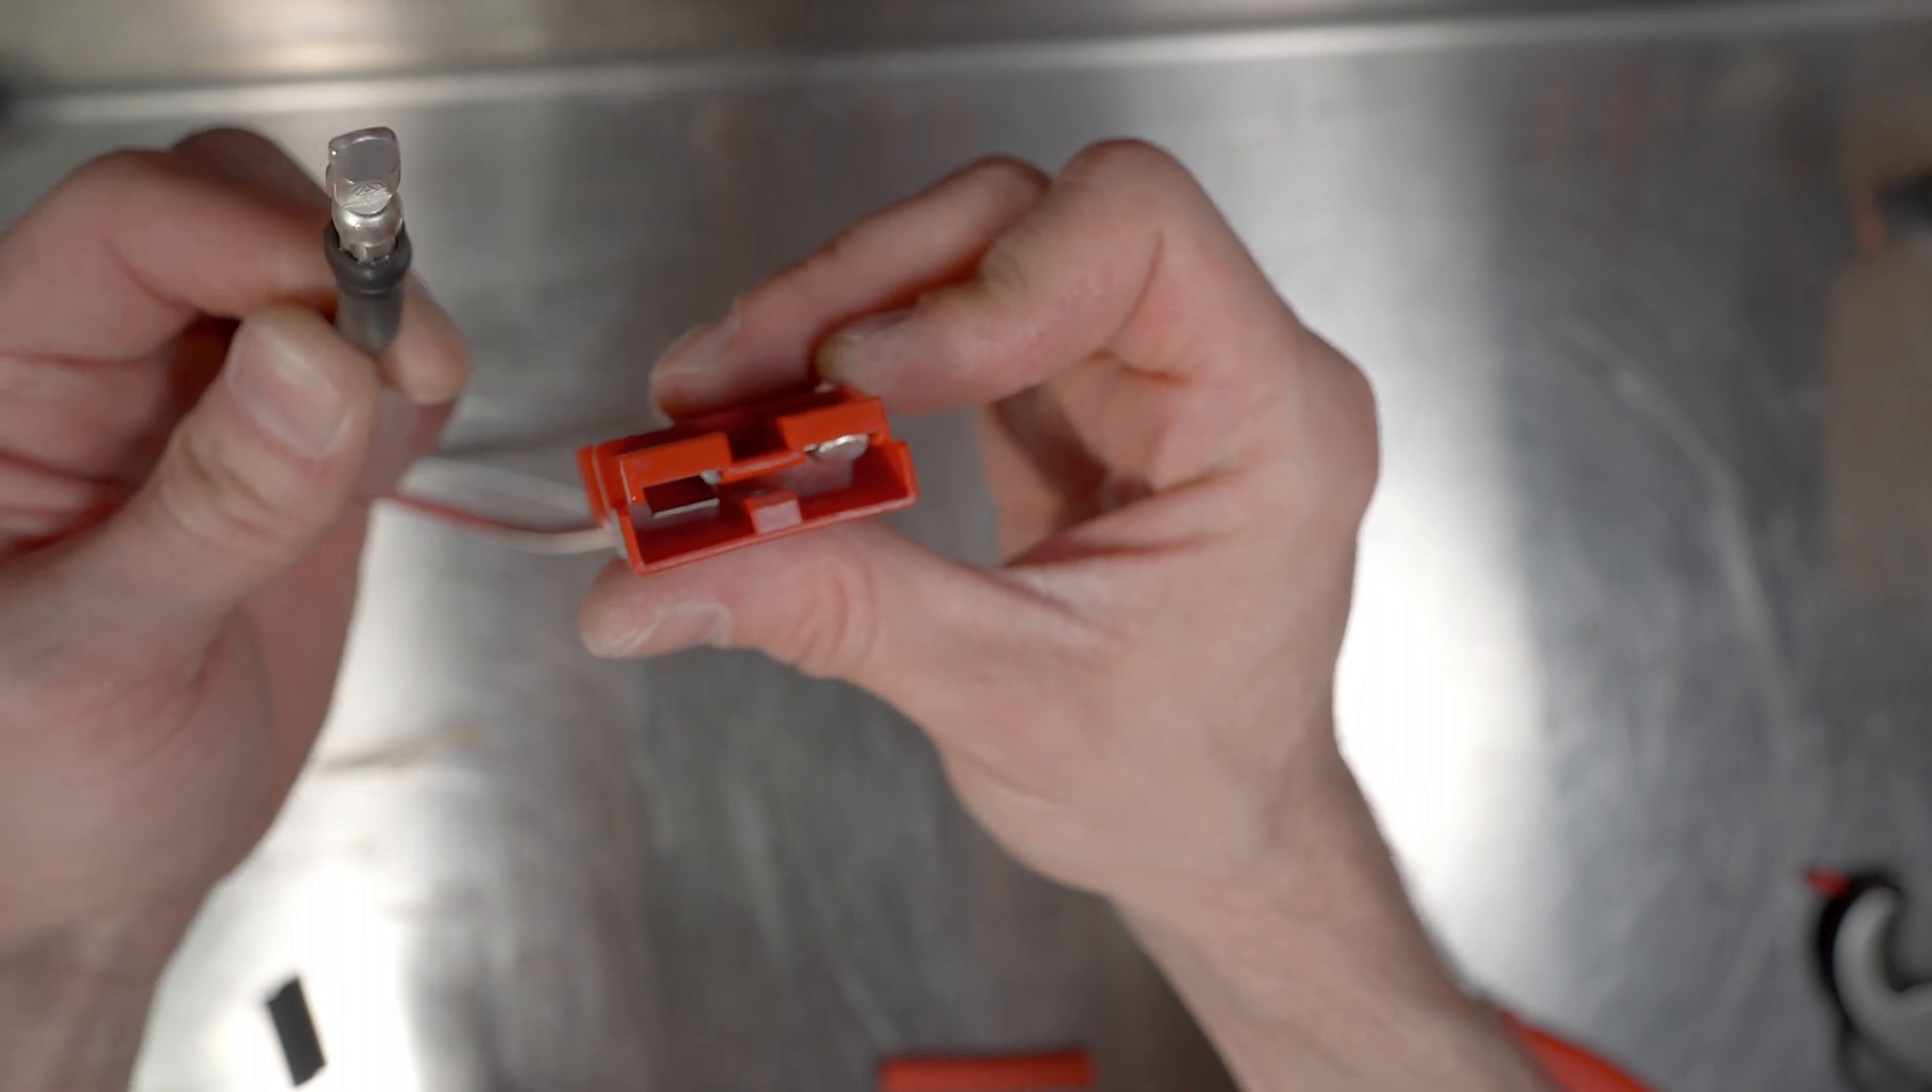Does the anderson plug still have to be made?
Yes.